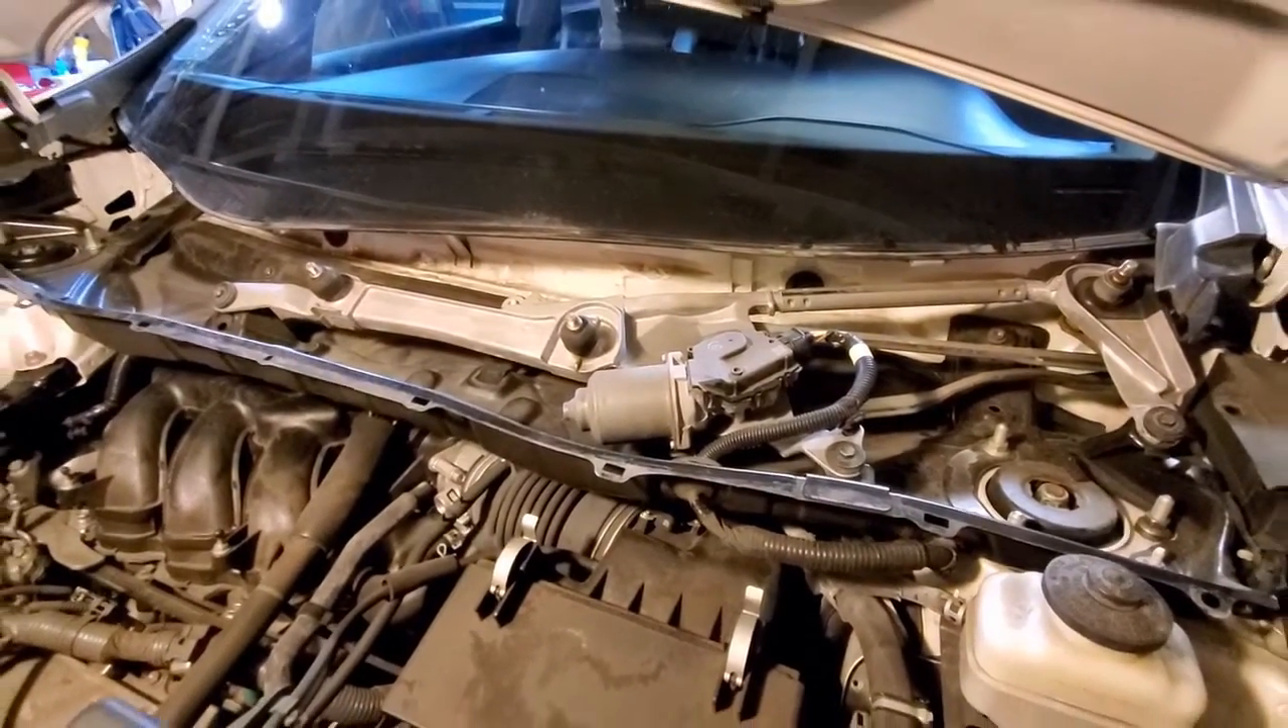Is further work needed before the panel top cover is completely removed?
No.